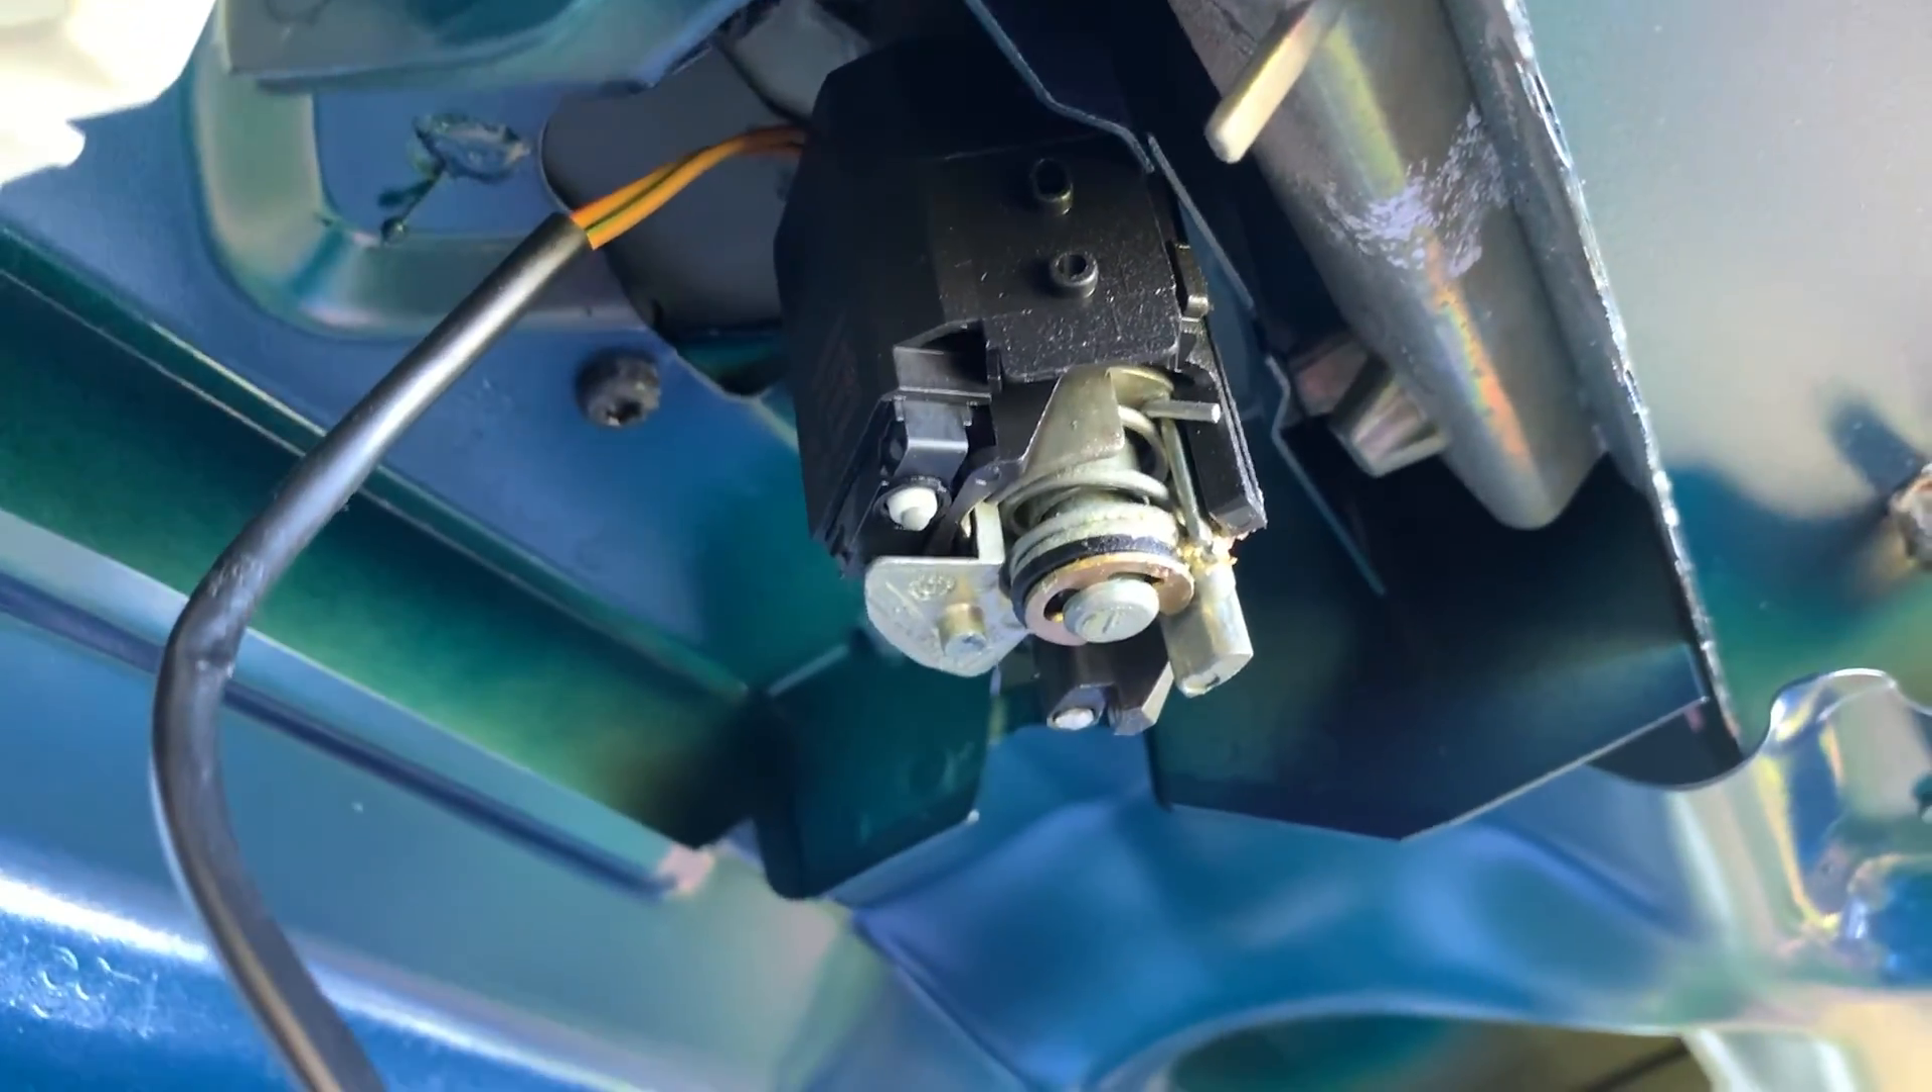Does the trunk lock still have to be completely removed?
Yes.